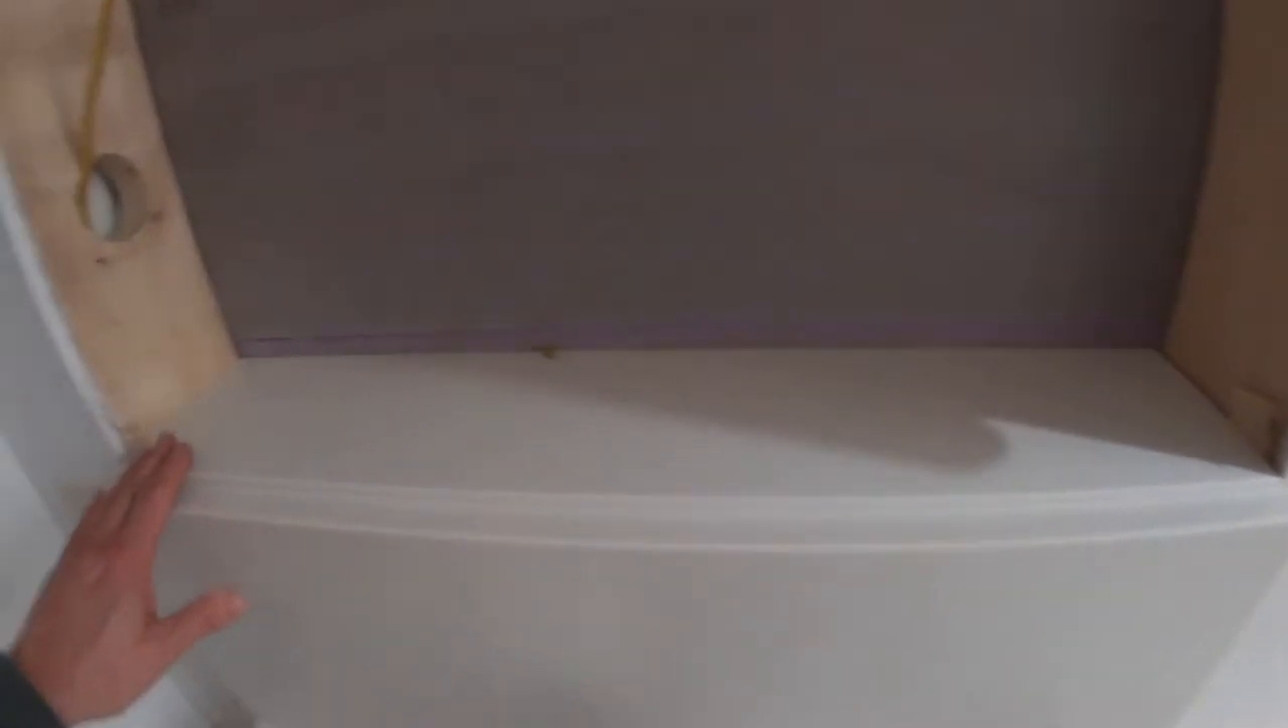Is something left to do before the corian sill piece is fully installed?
No.